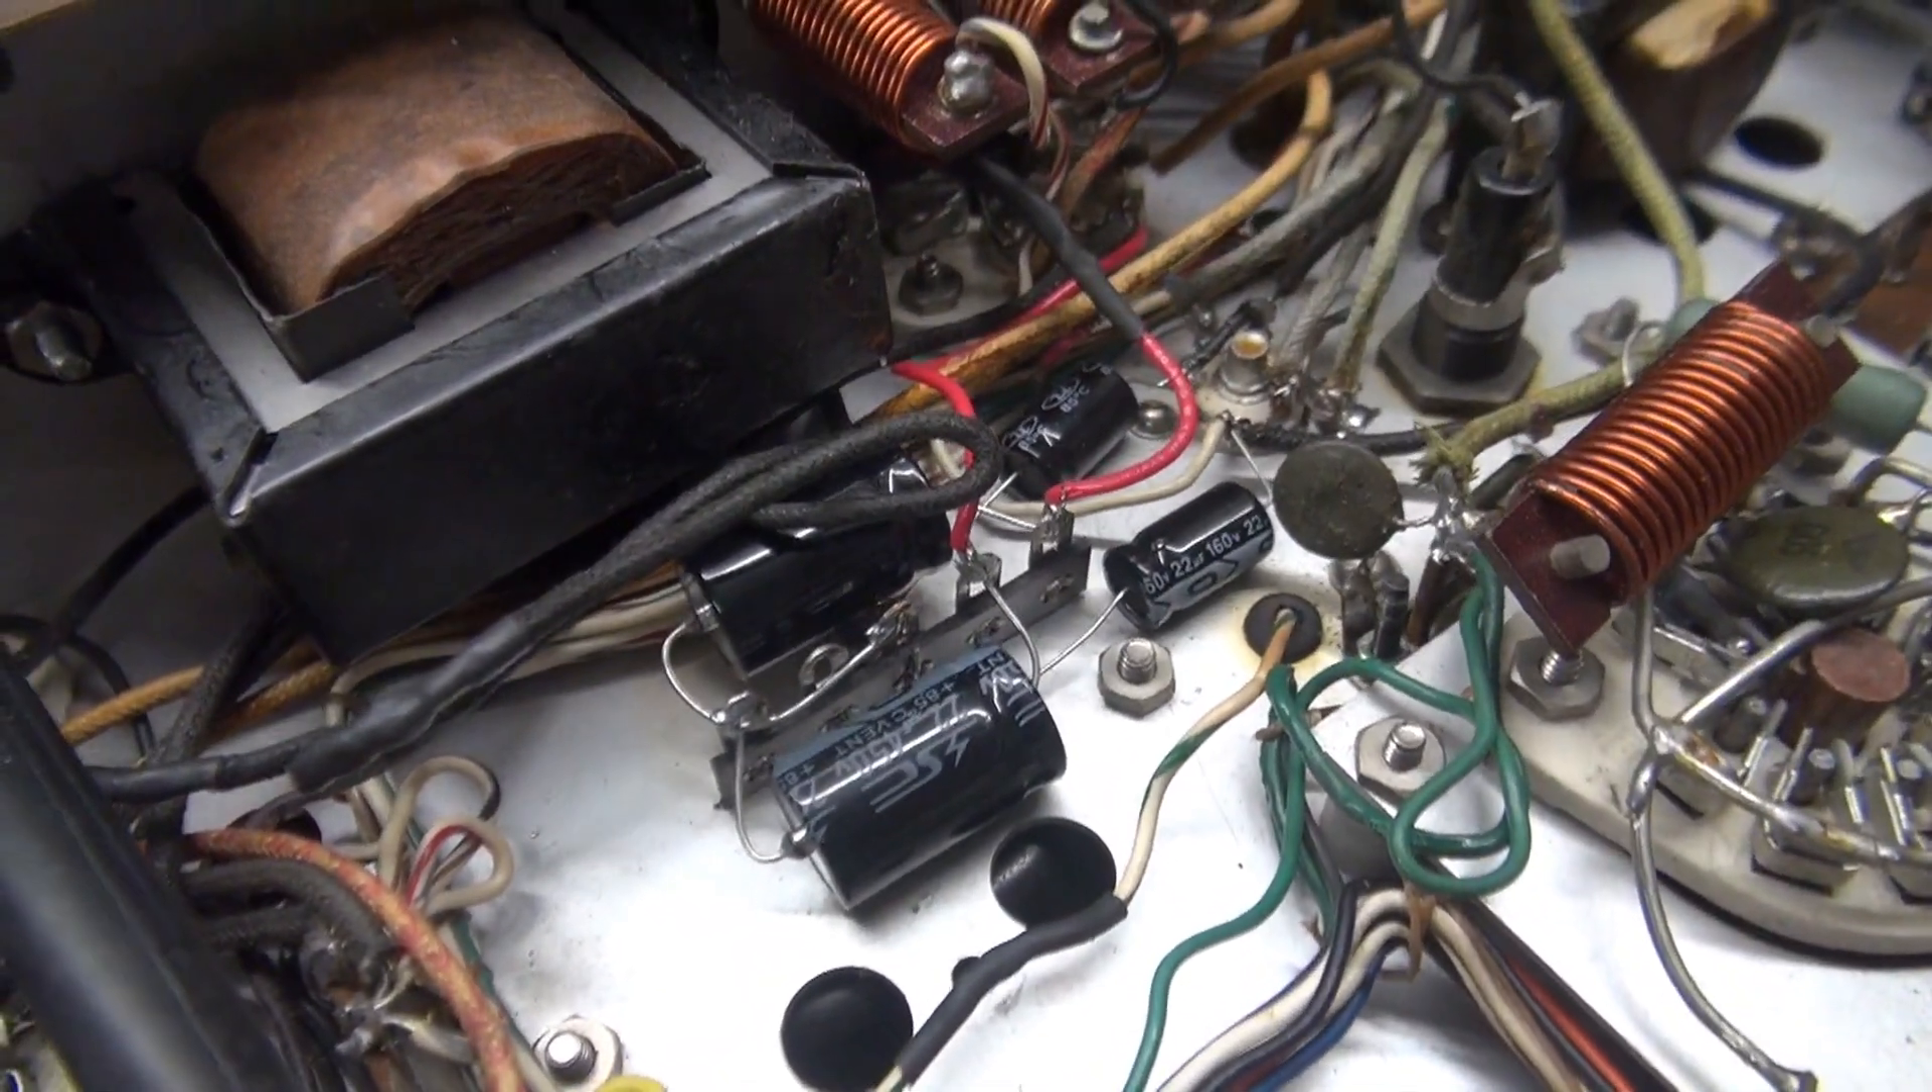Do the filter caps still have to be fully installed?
No.